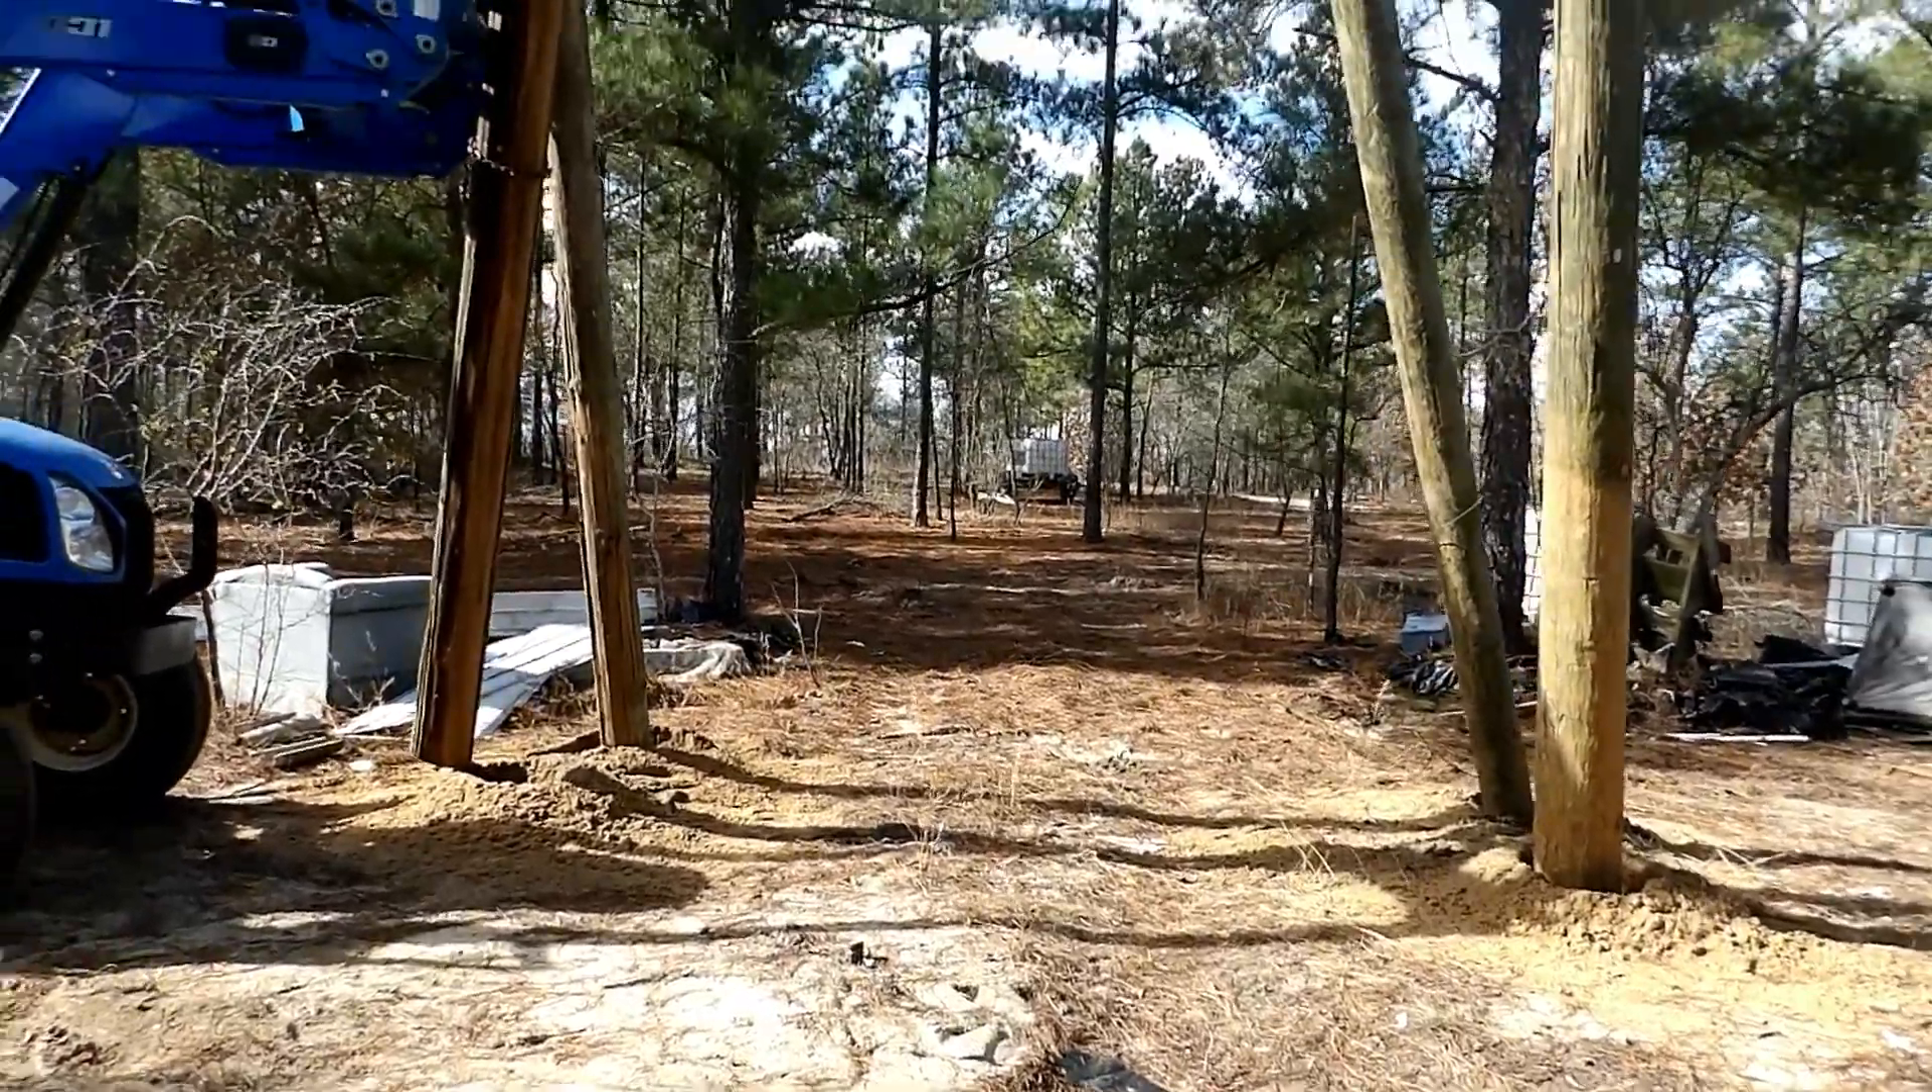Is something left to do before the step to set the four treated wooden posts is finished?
Yes.